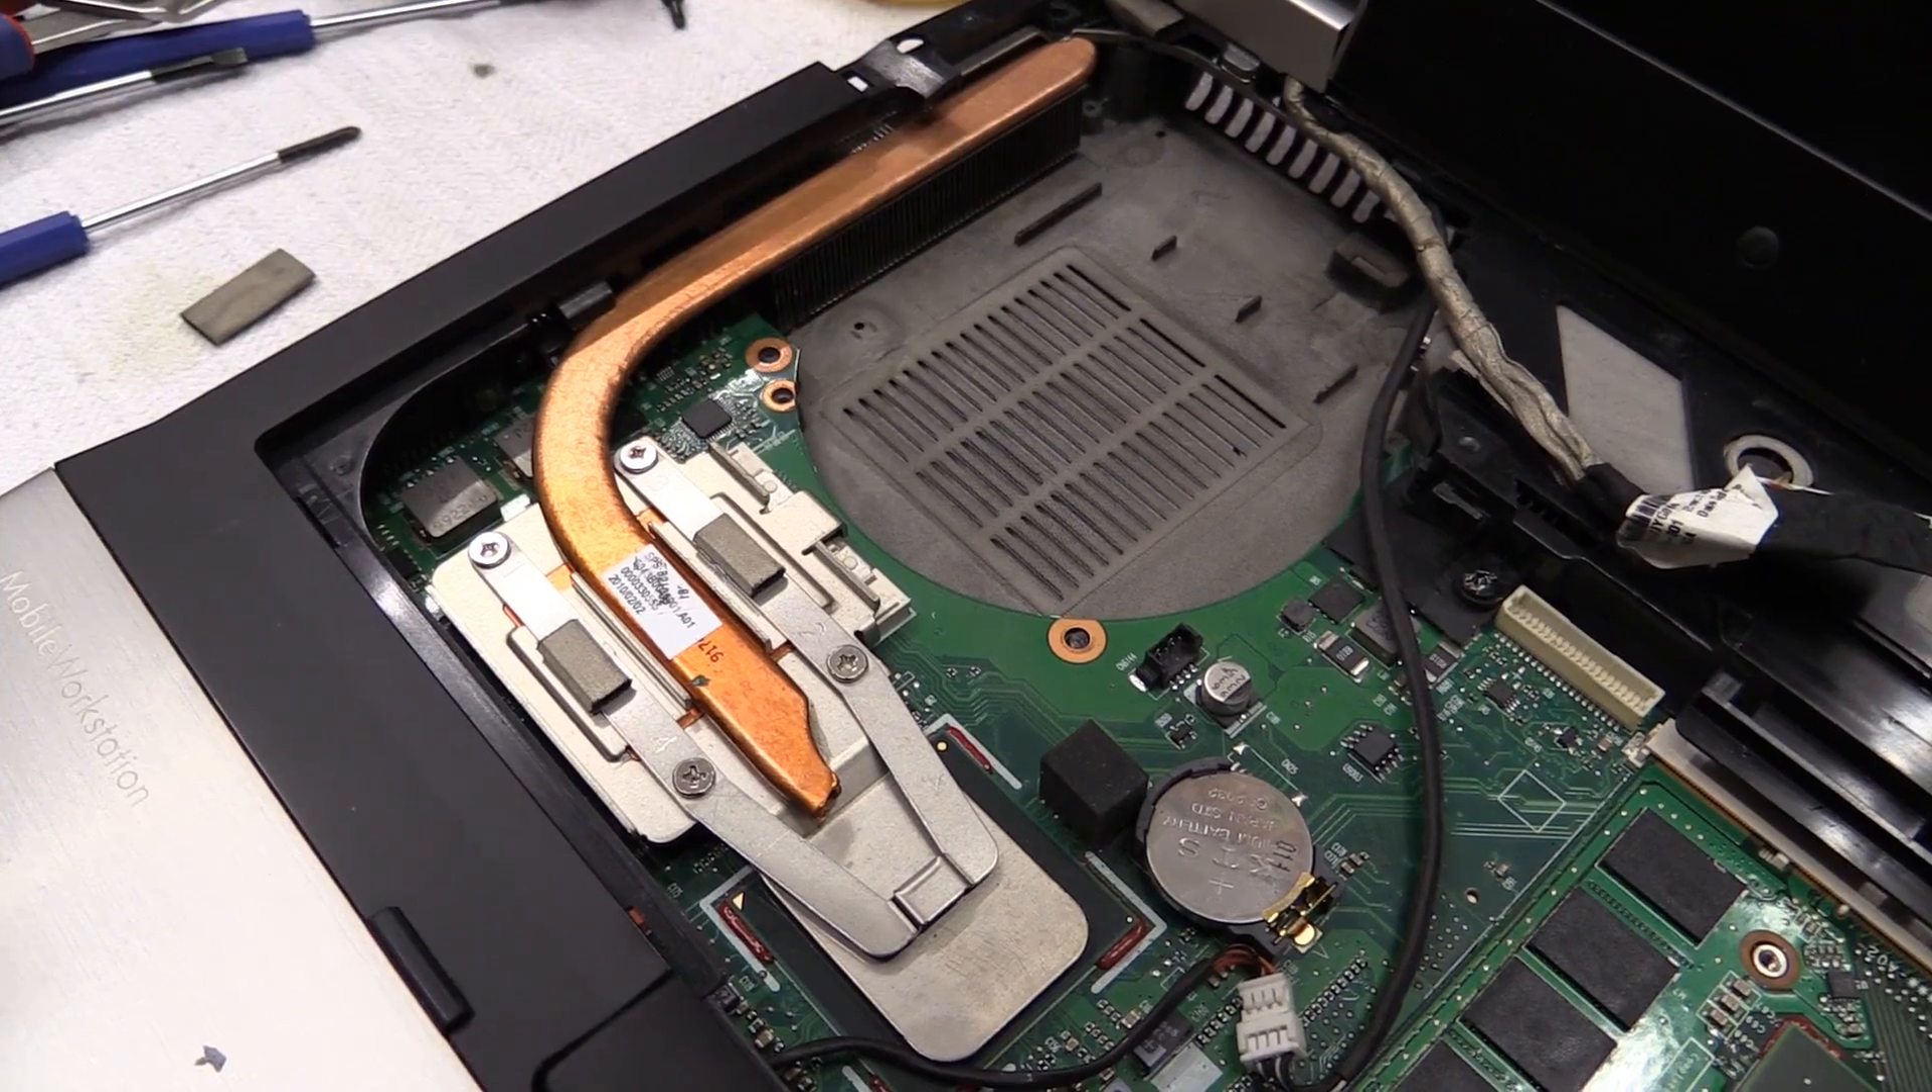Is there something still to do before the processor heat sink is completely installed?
No.